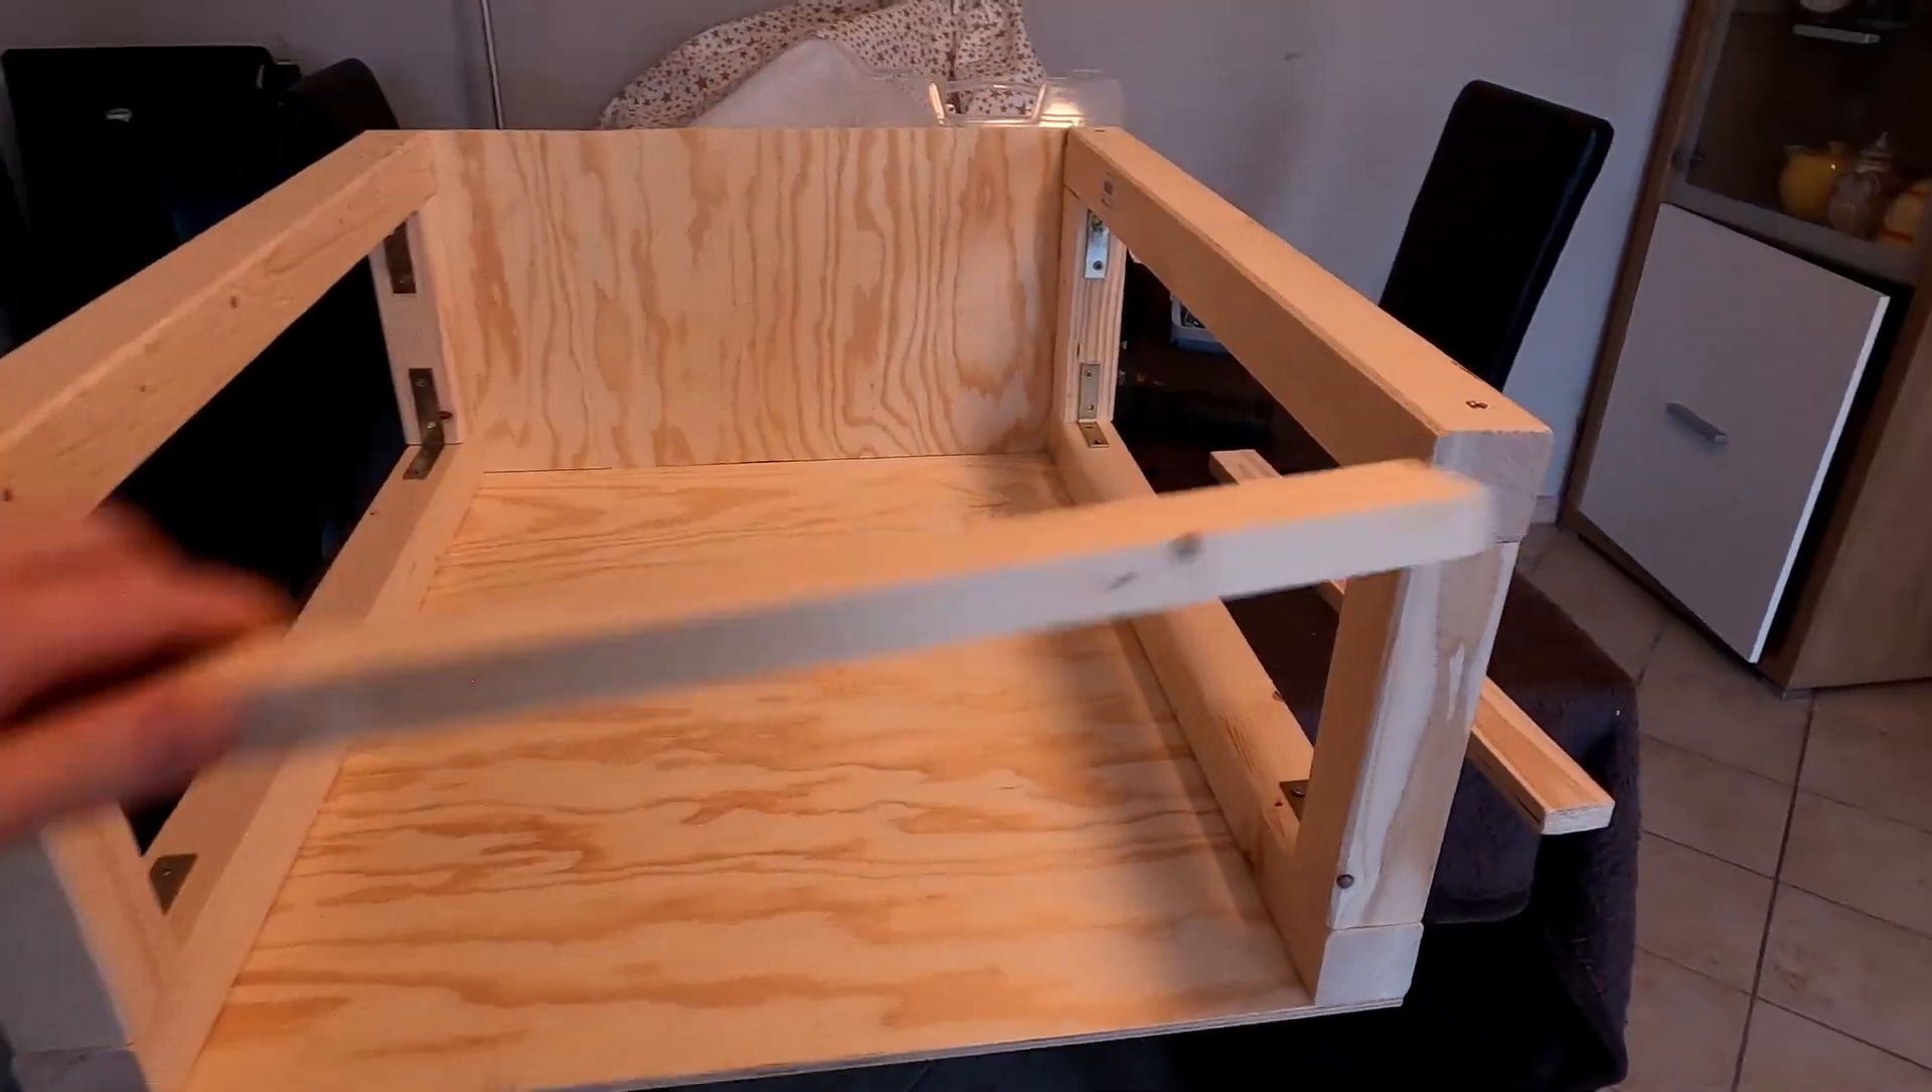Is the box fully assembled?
No.